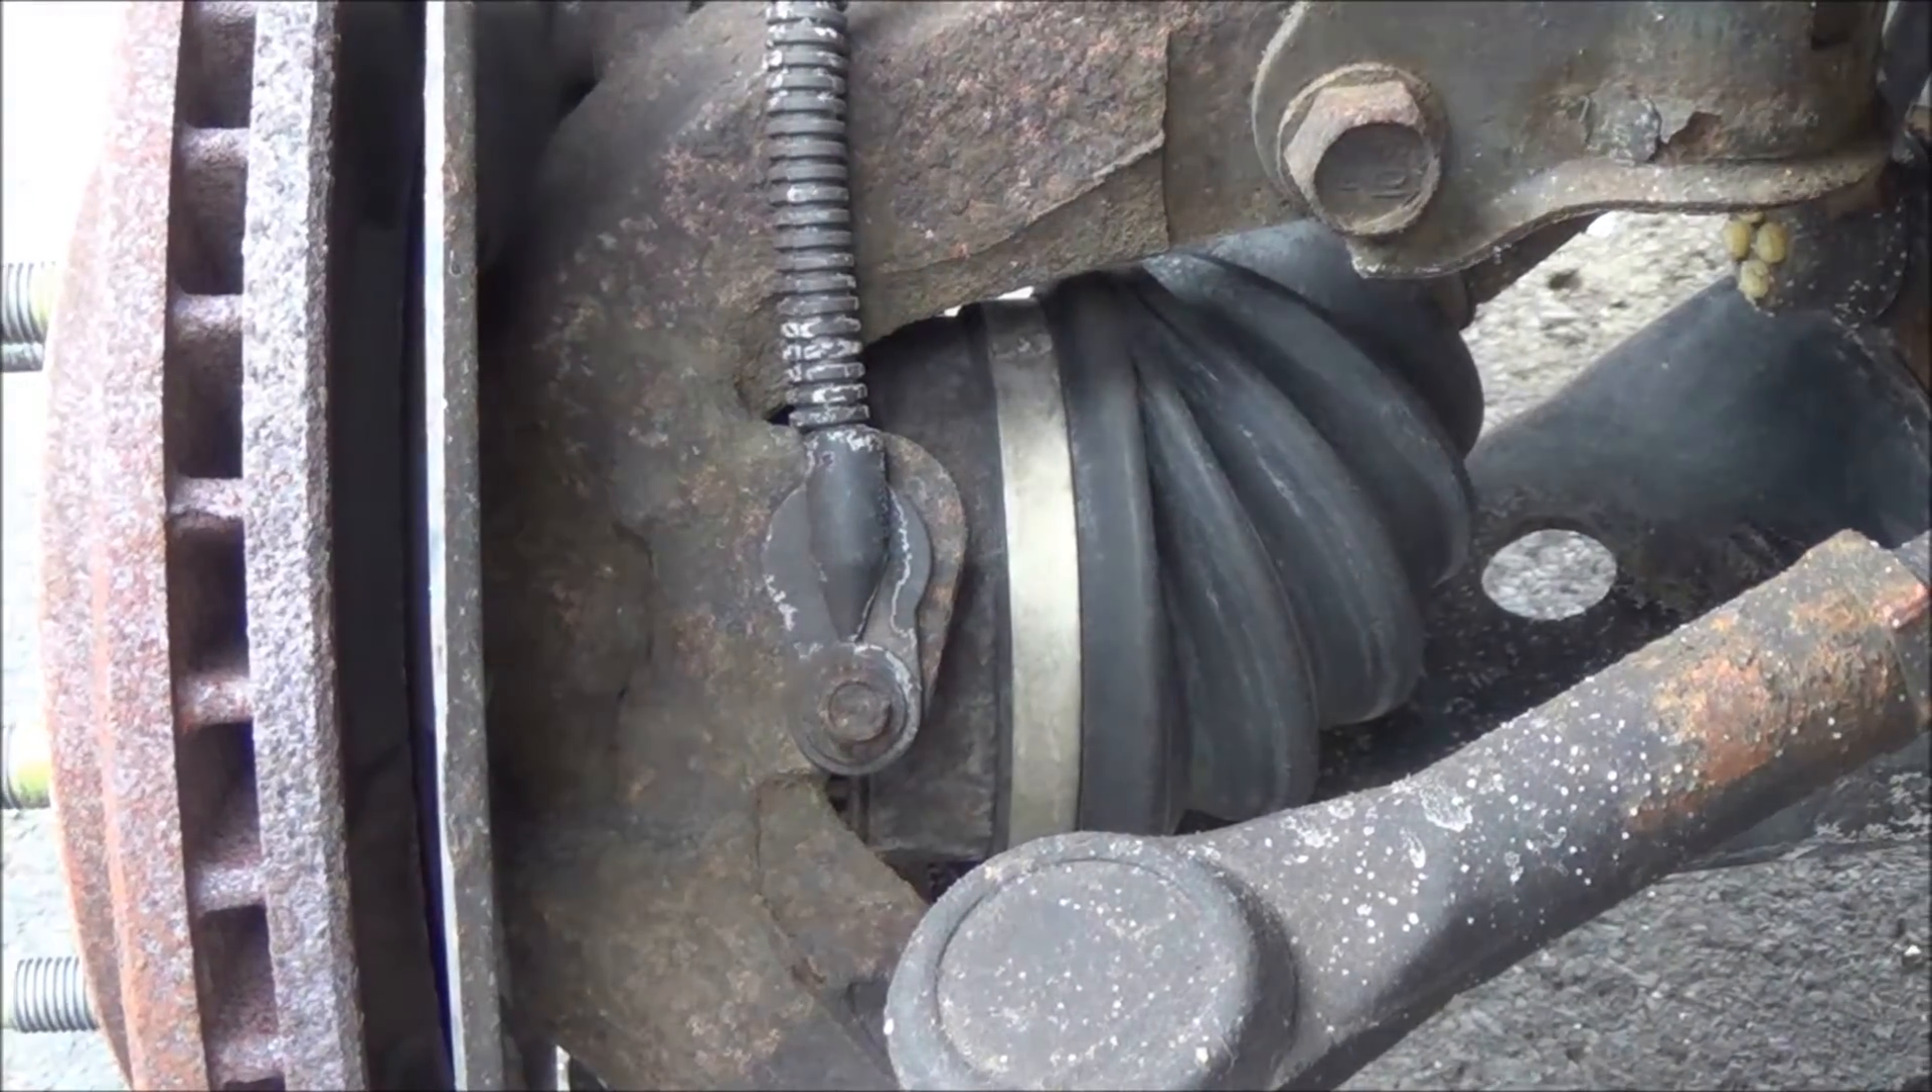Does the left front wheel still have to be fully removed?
No.